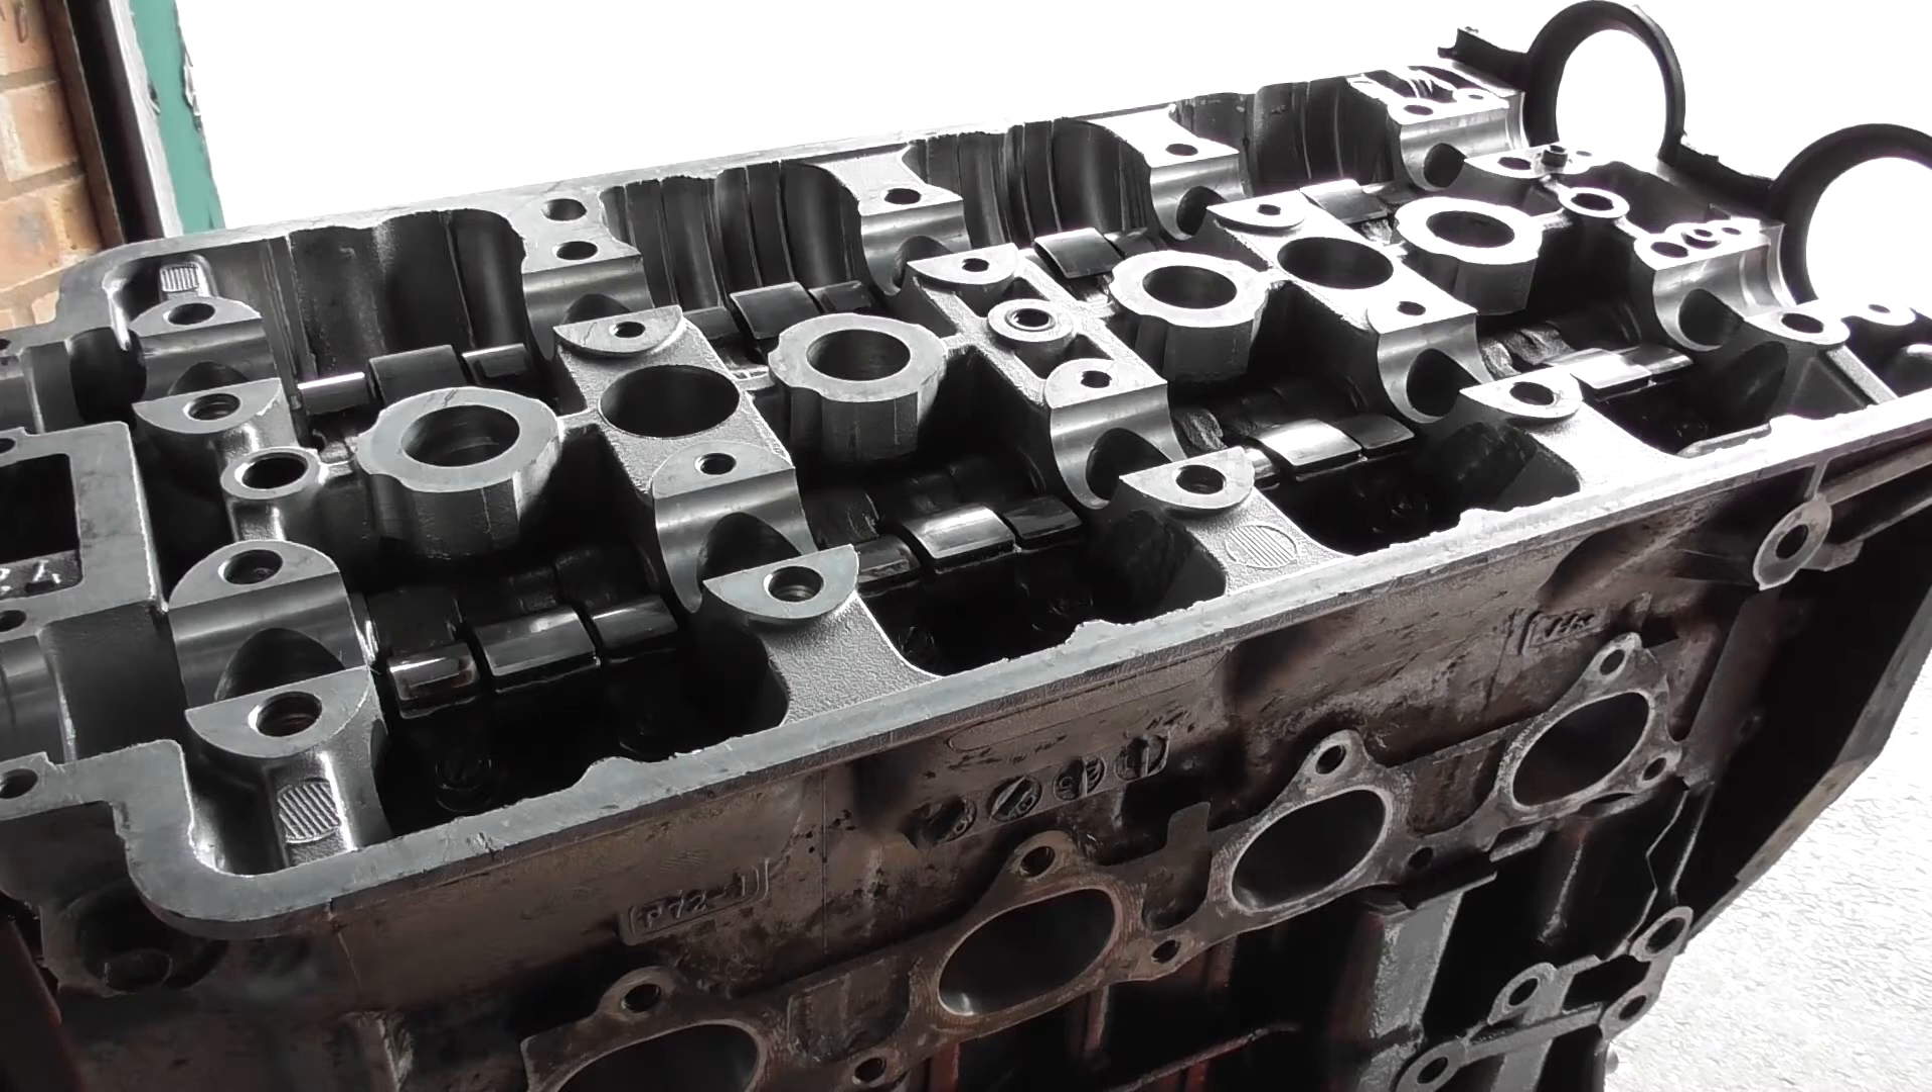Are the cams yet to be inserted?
Yes.